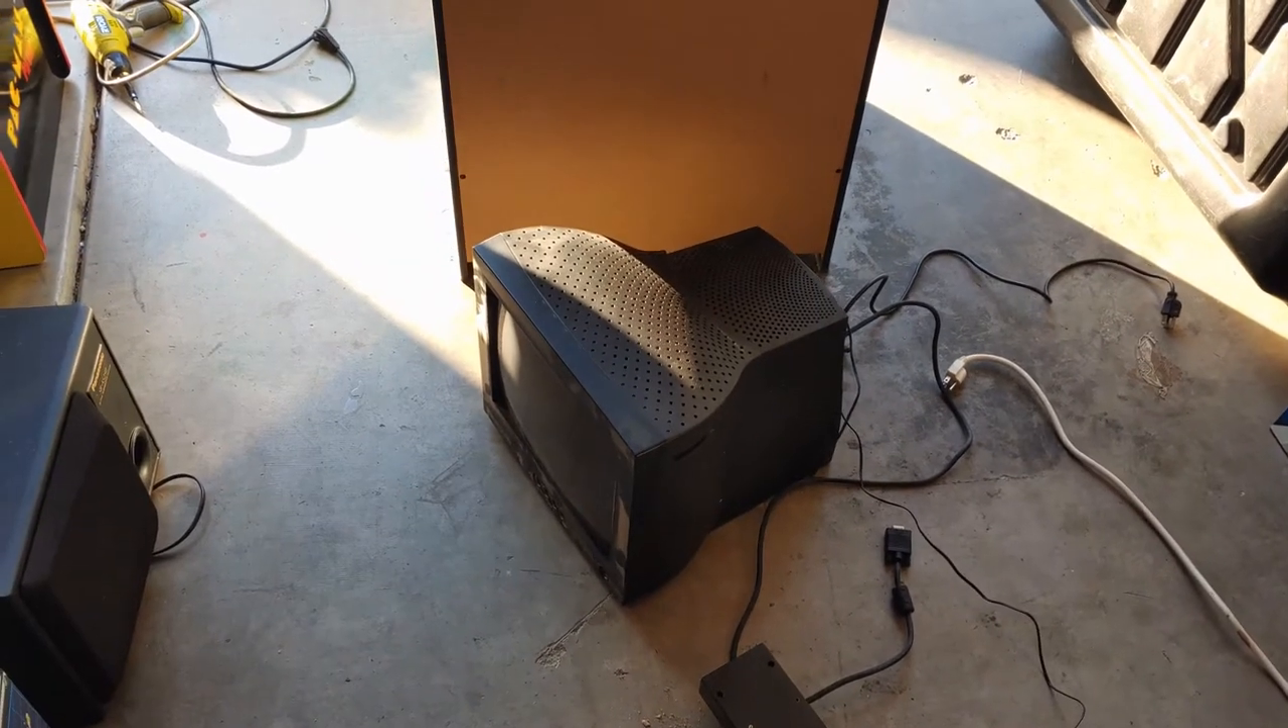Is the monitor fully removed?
Yes.